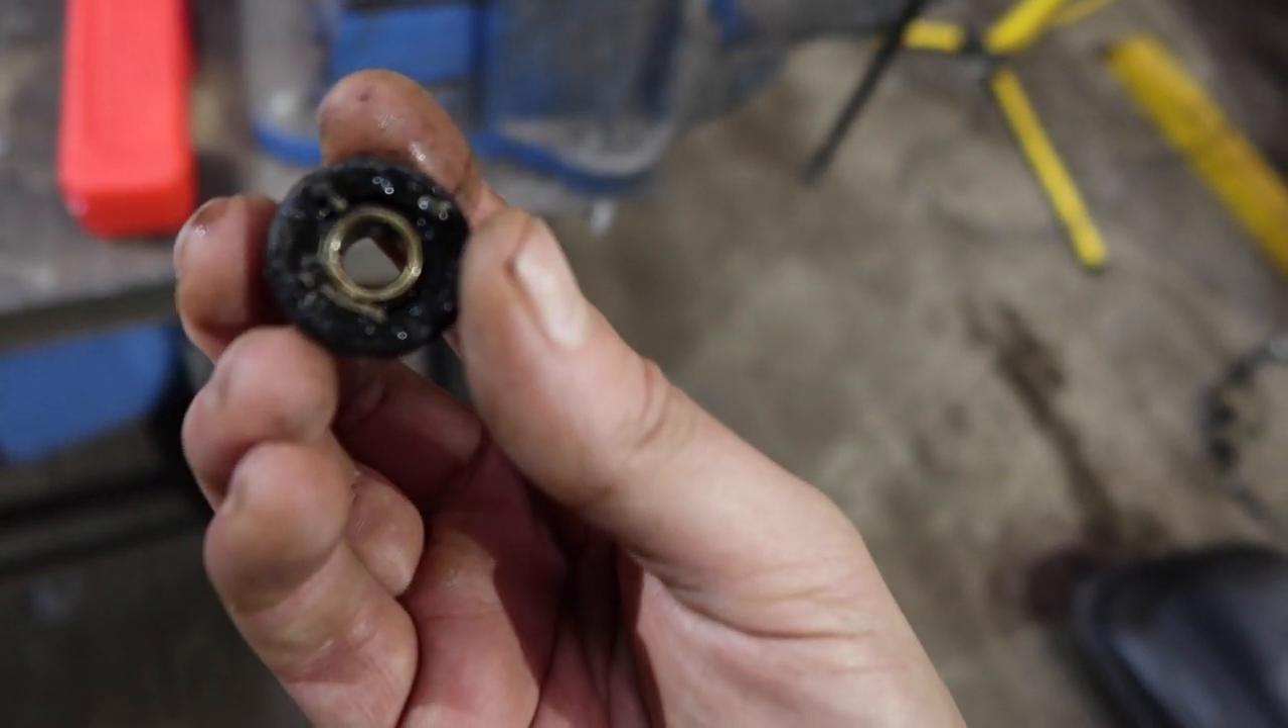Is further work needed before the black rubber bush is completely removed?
No.